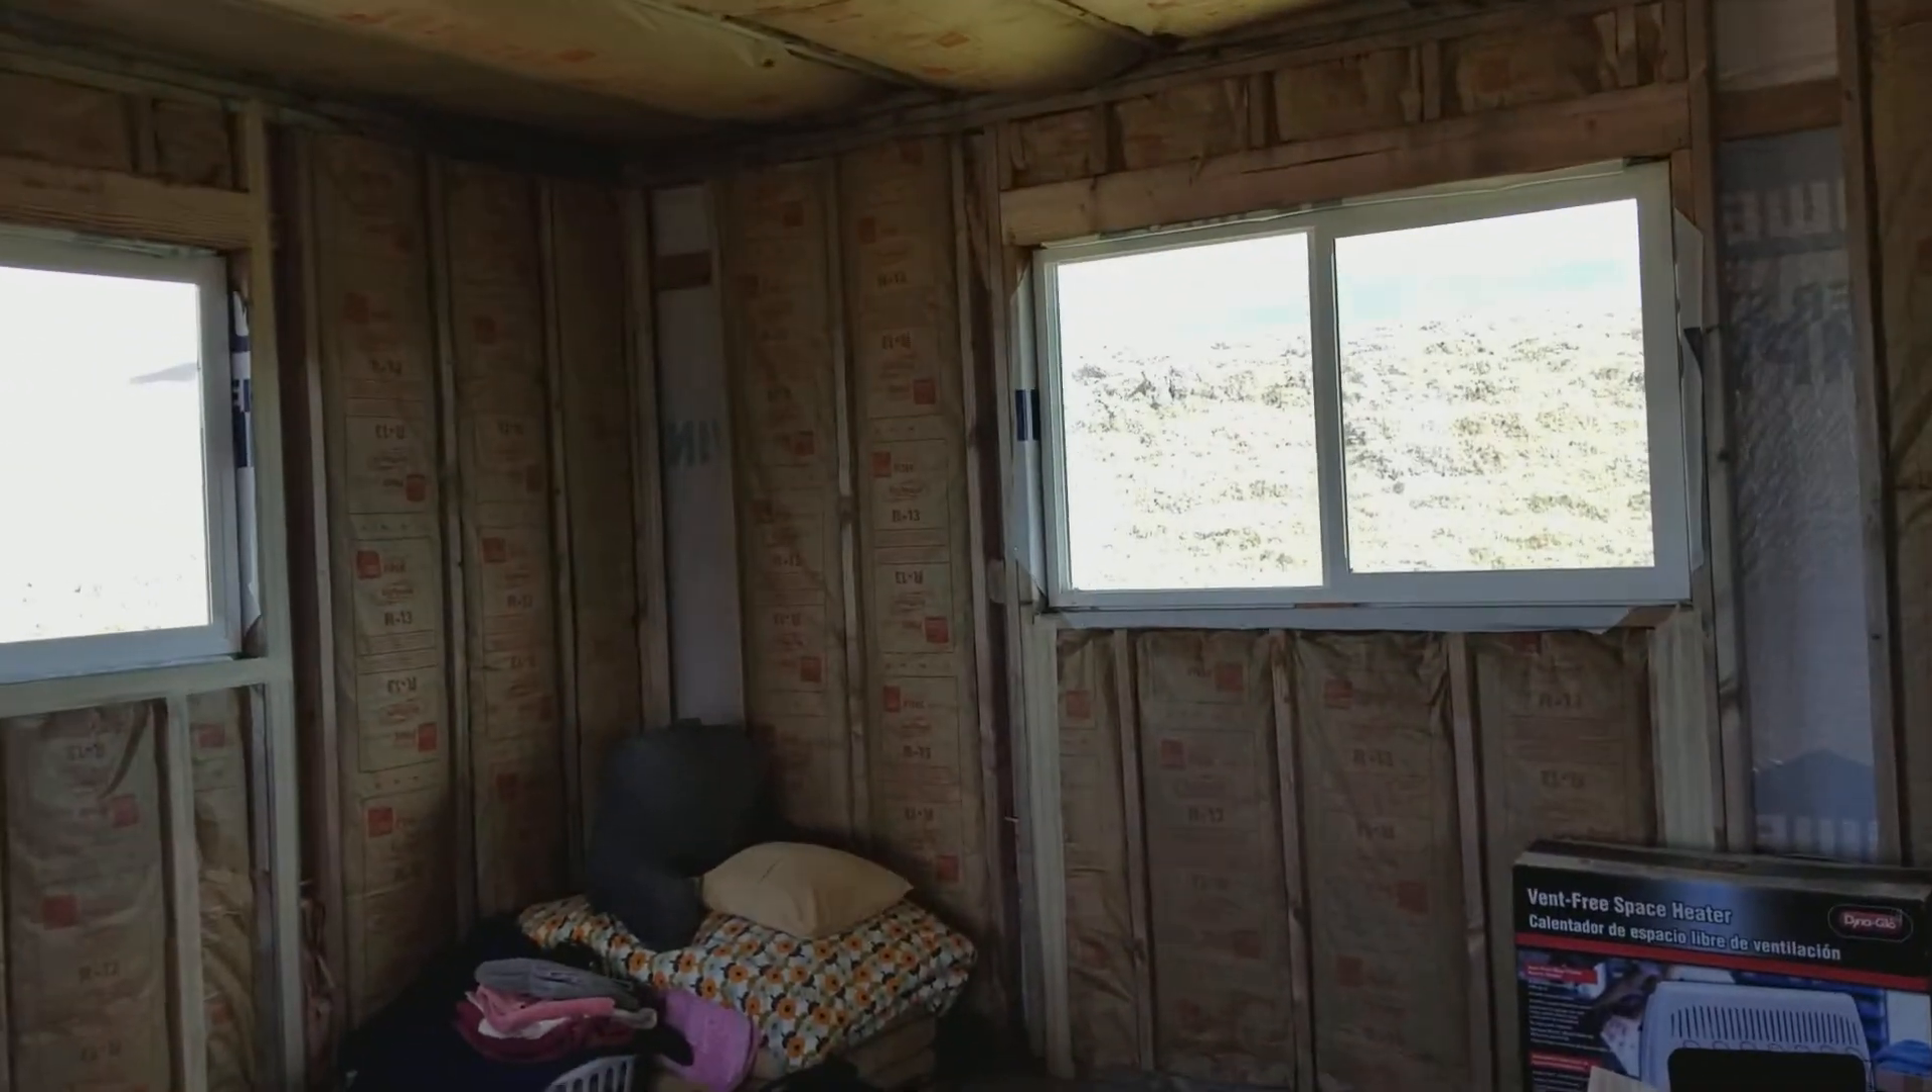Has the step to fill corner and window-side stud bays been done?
No.